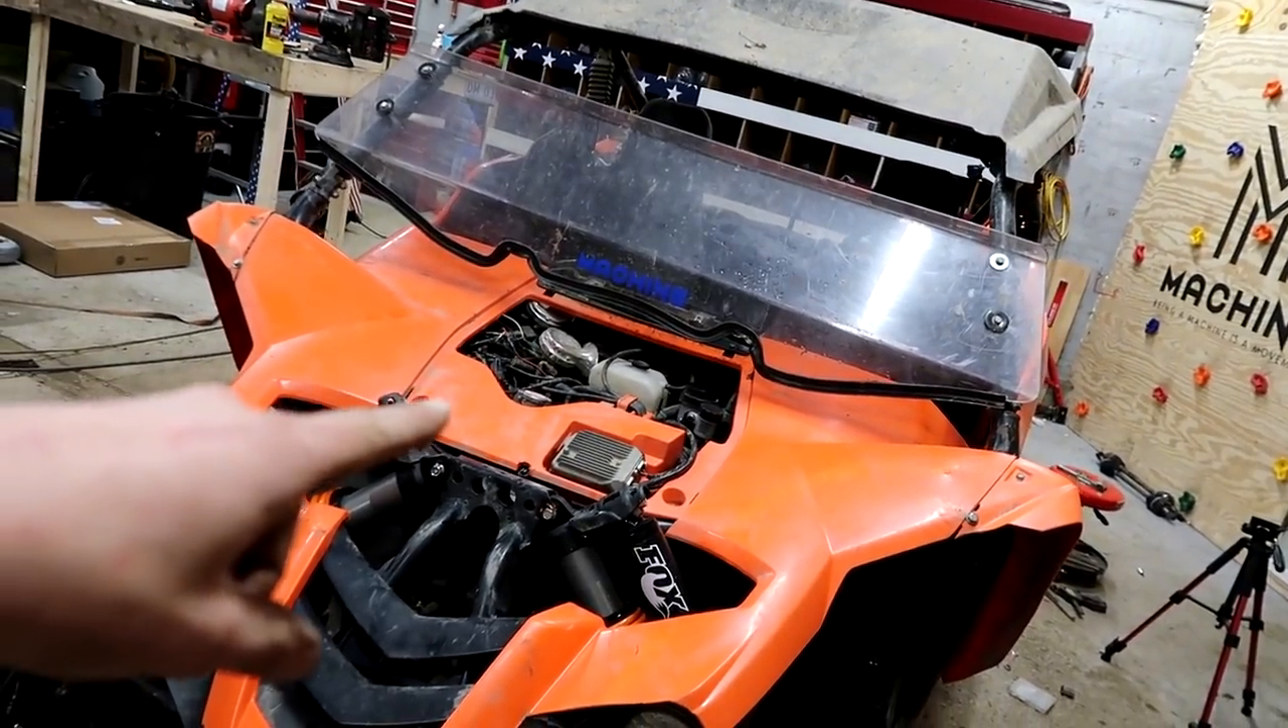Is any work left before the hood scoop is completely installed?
Yes.